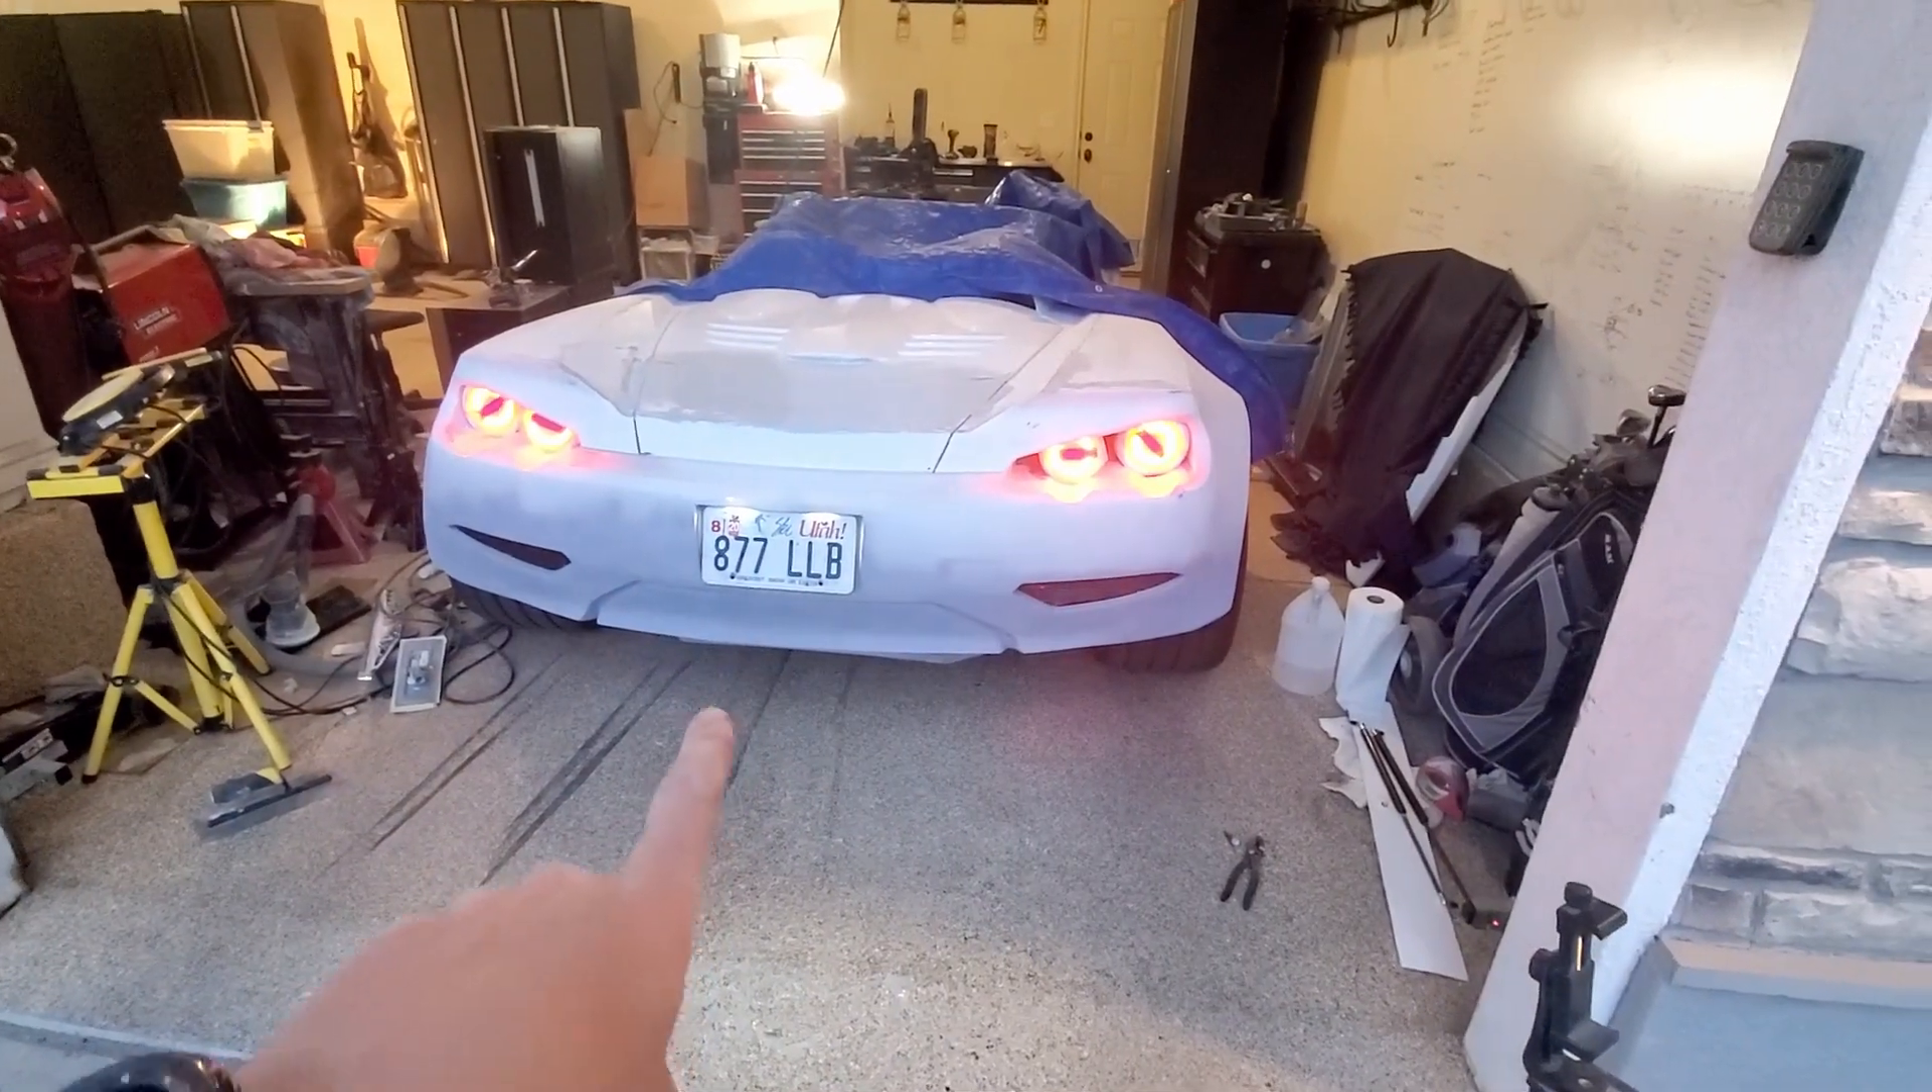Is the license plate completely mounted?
Yes.